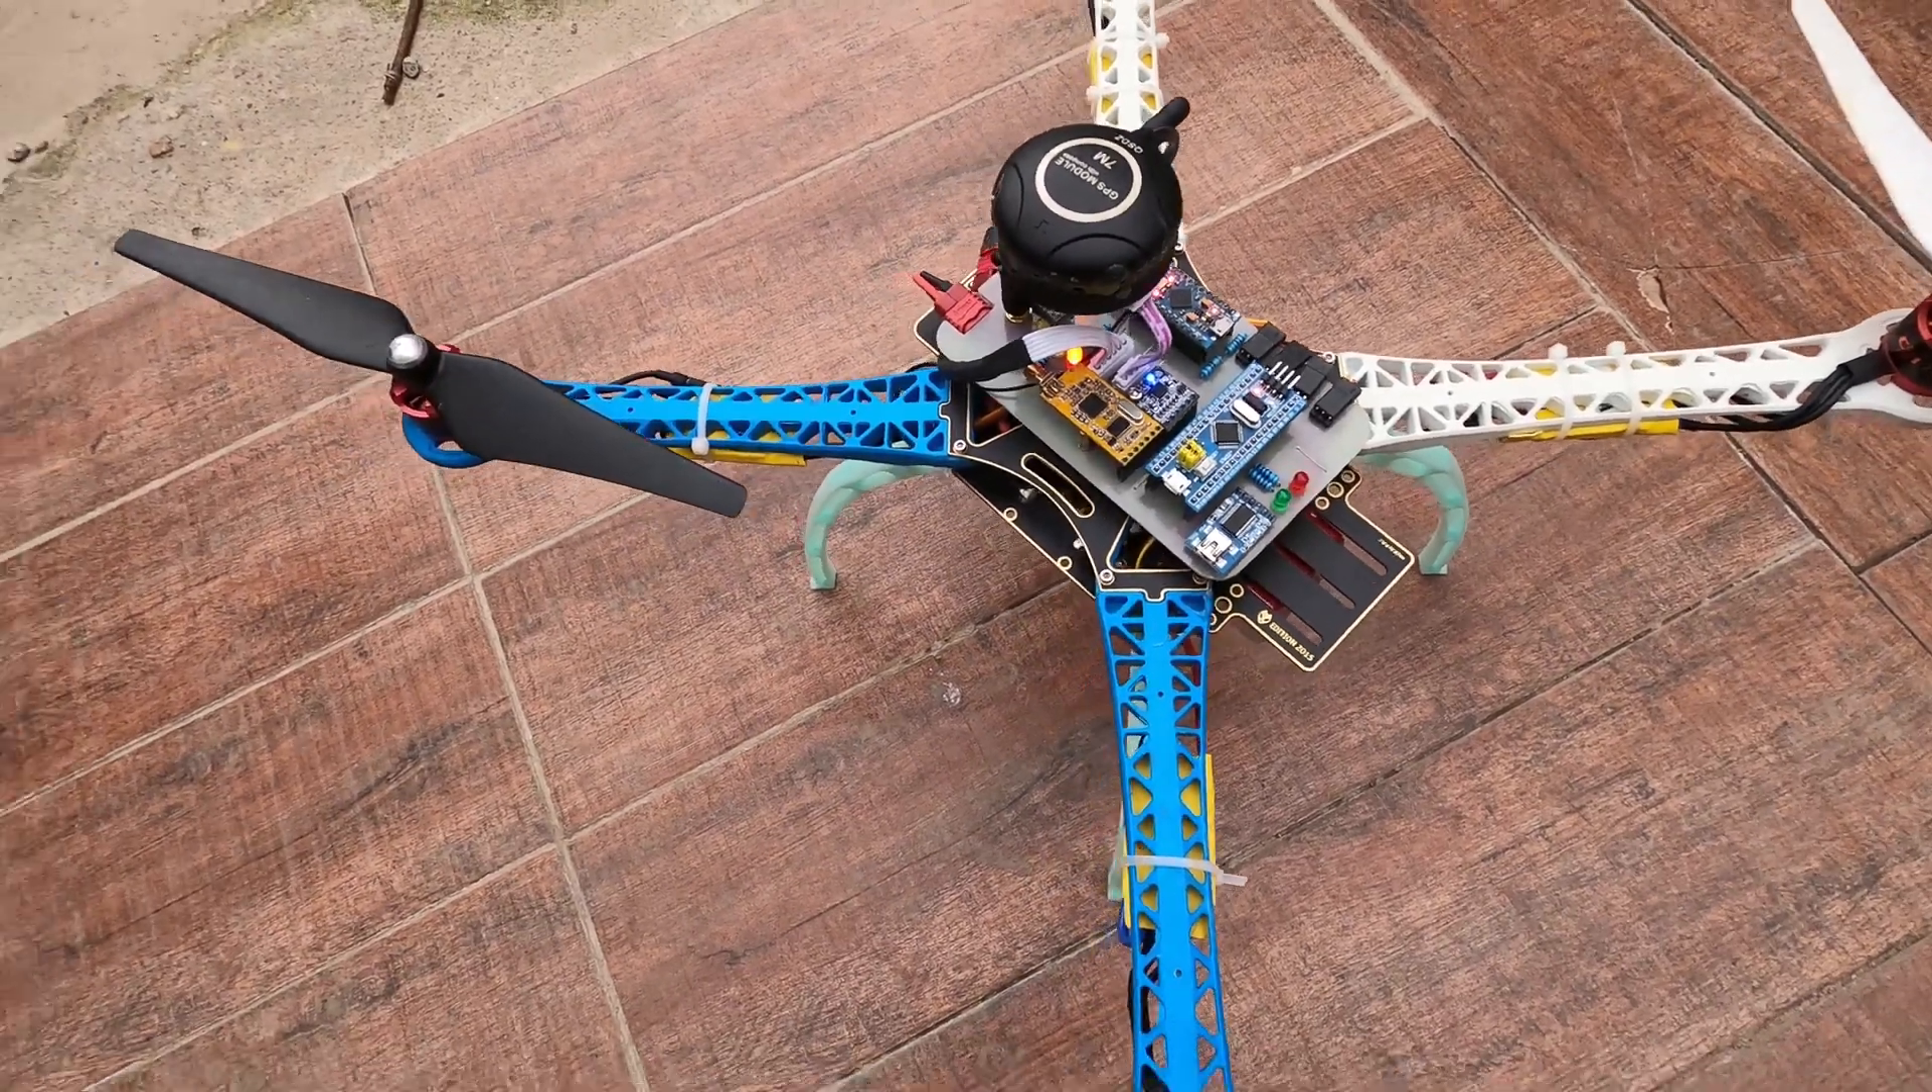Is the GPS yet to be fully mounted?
No.